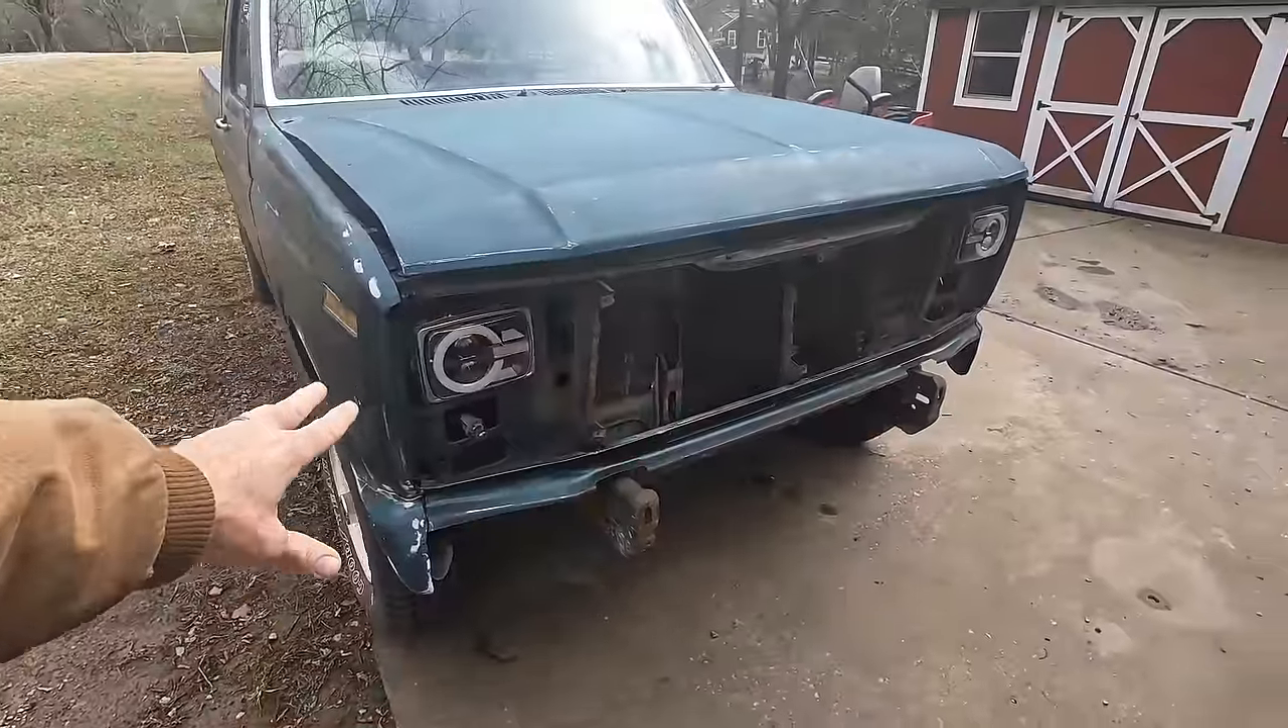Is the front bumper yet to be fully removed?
No.